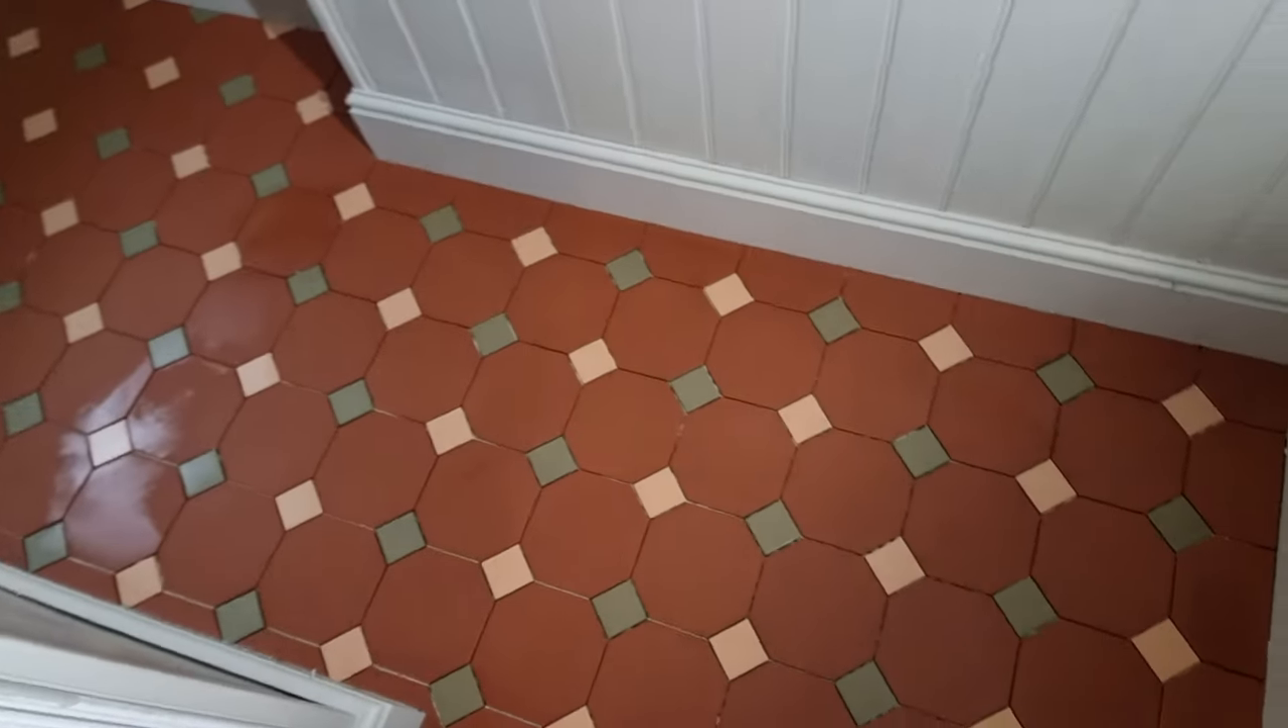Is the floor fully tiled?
Yes.